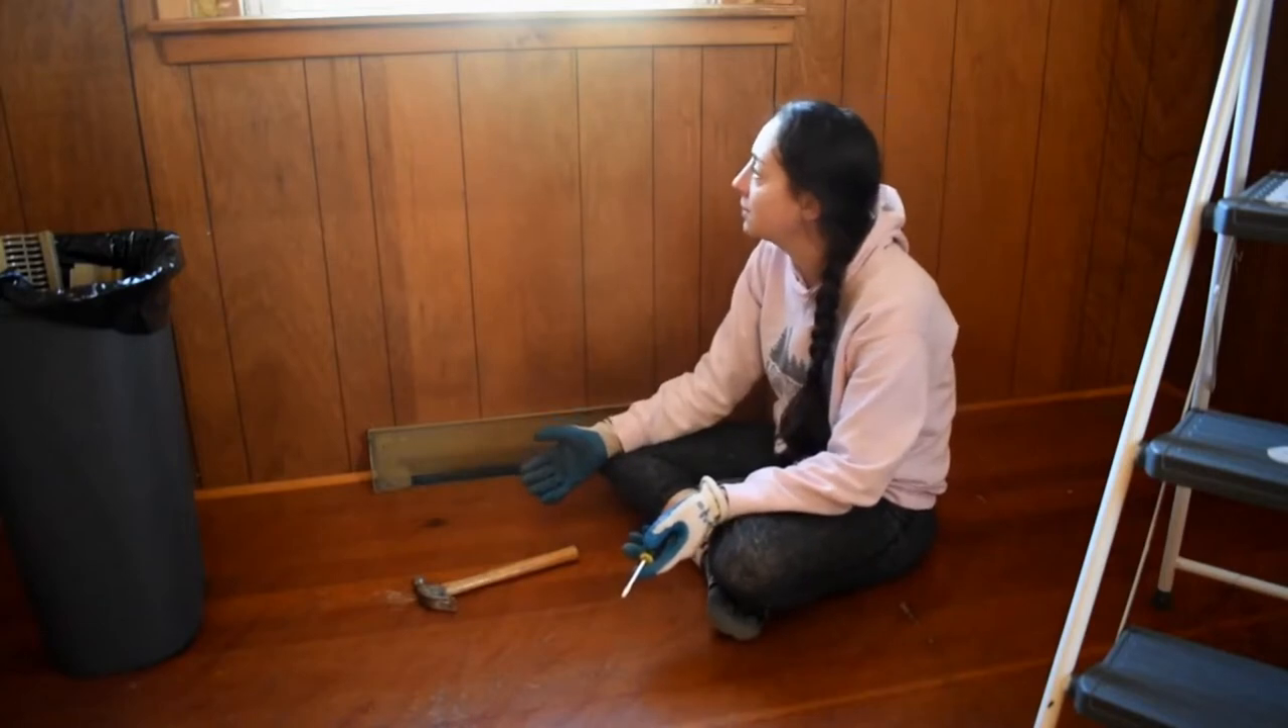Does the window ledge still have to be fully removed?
Yes.